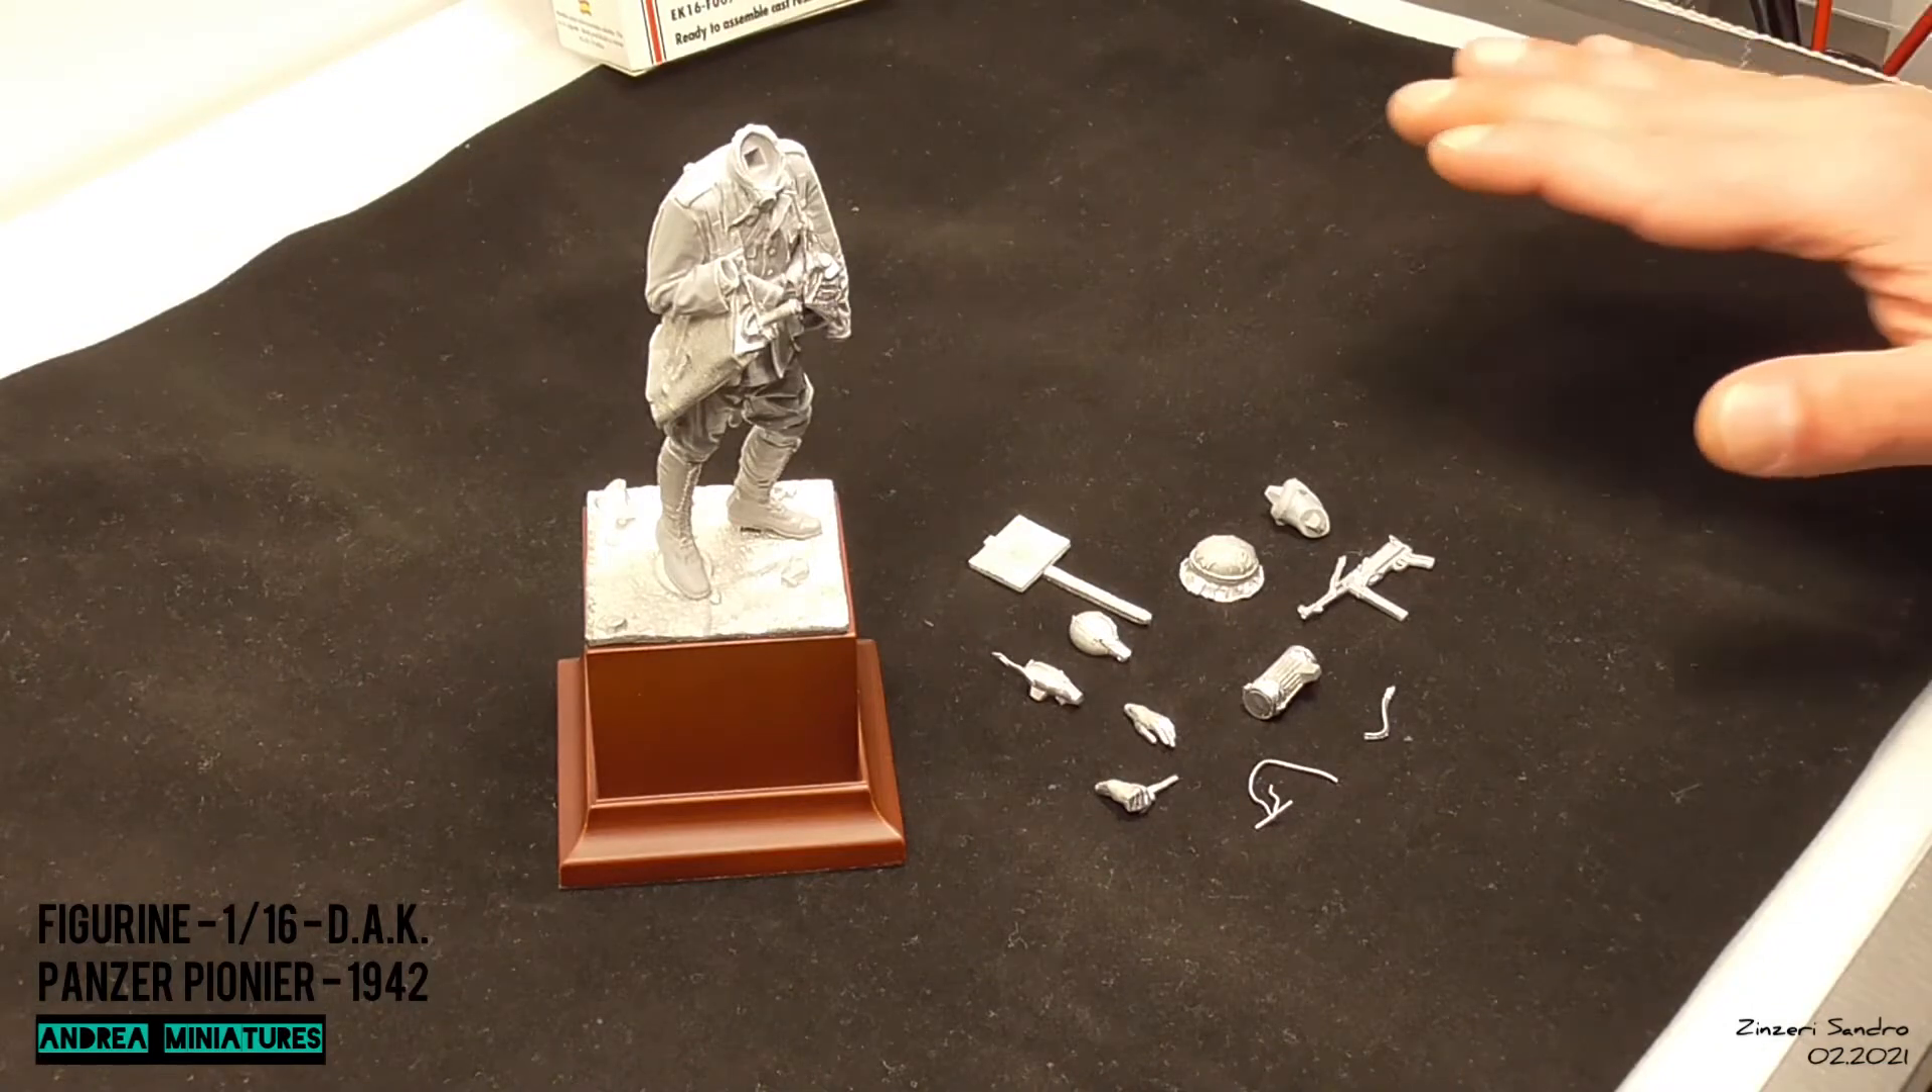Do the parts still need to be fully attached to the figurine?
Yes.